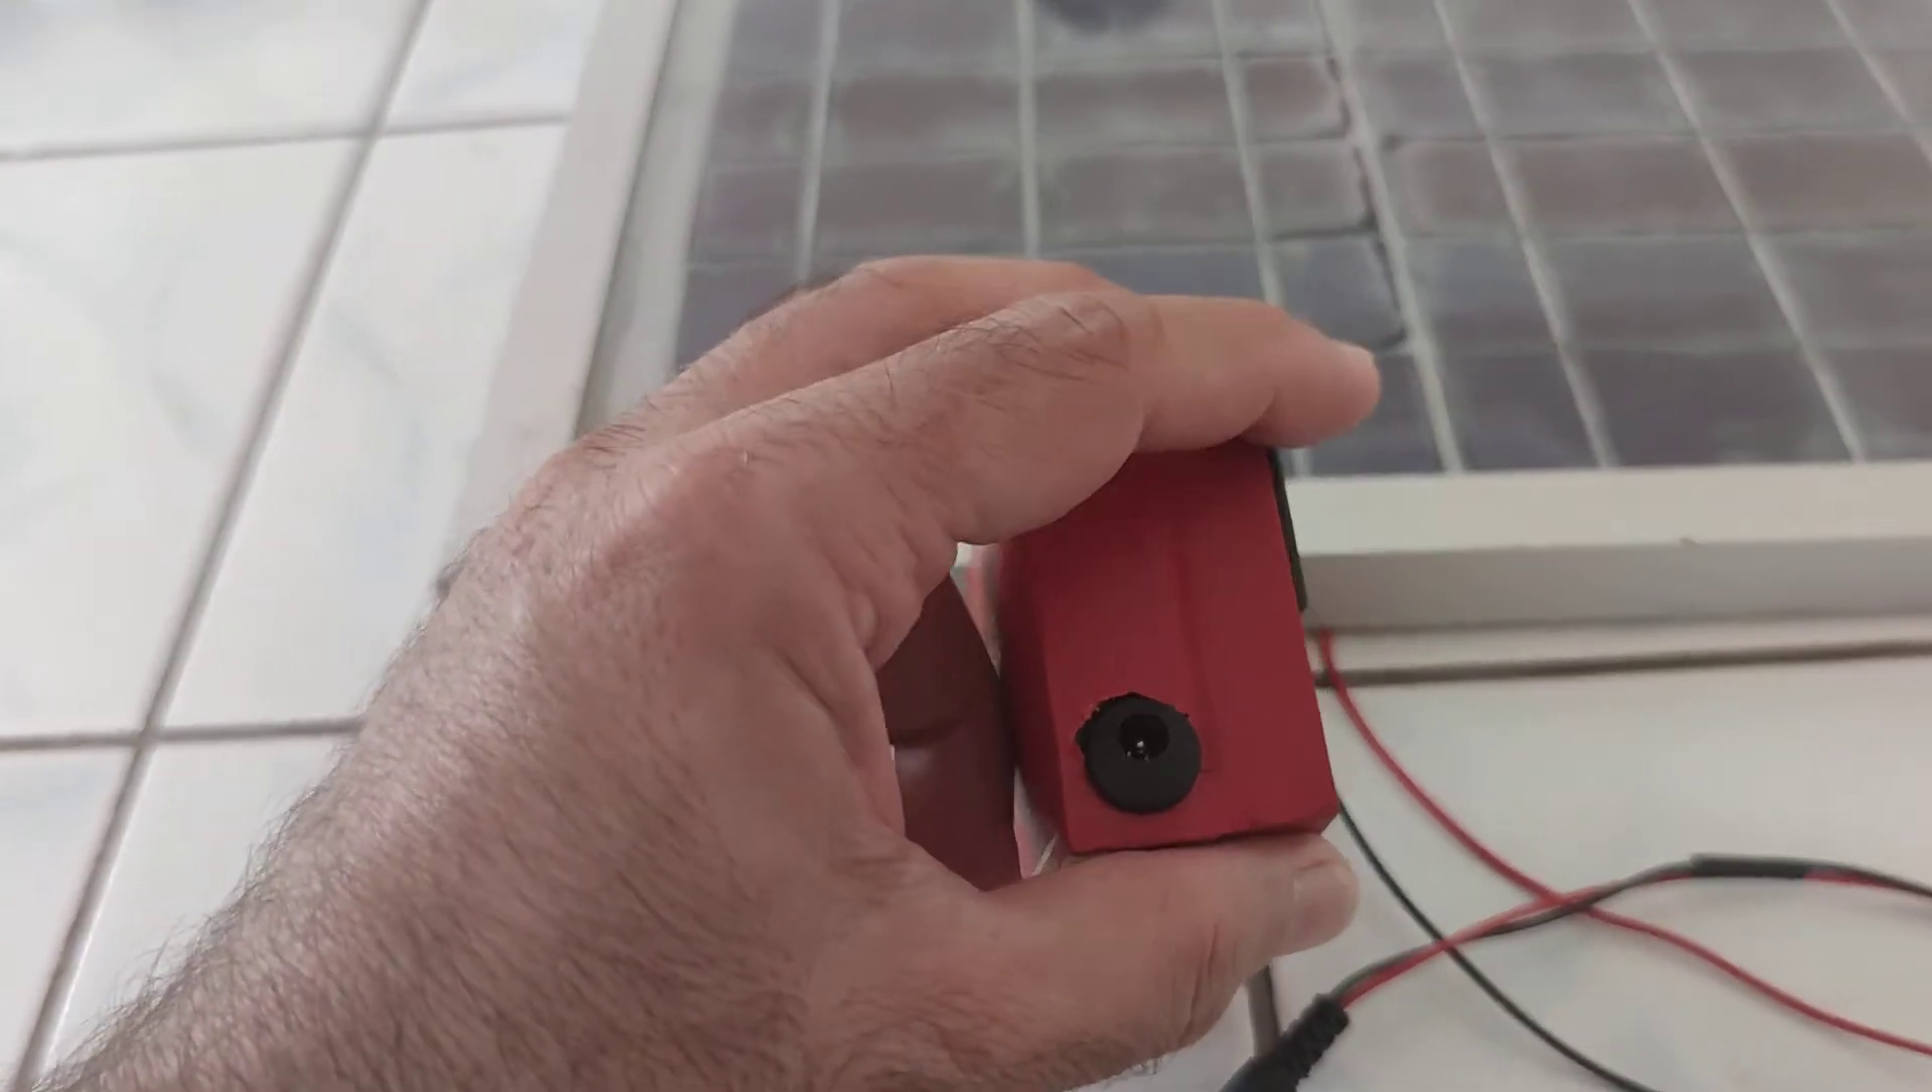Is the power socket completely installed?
Yes.